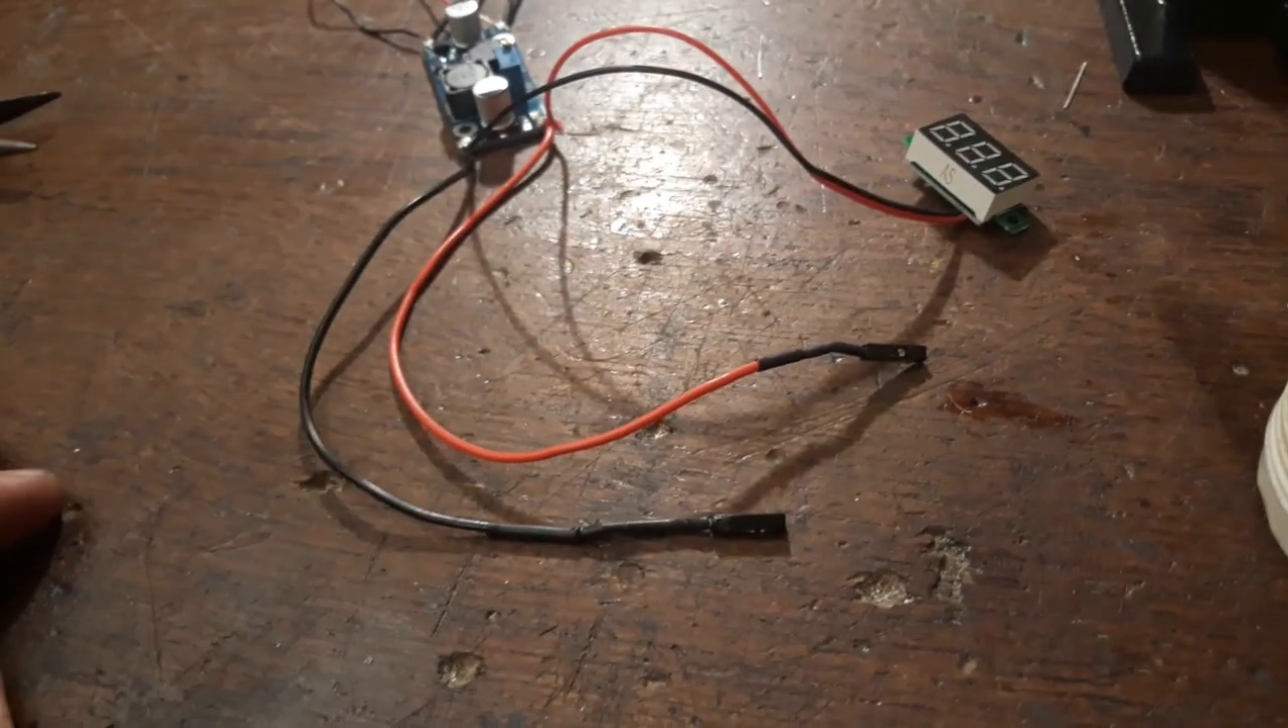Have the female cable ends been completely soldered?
Yes.